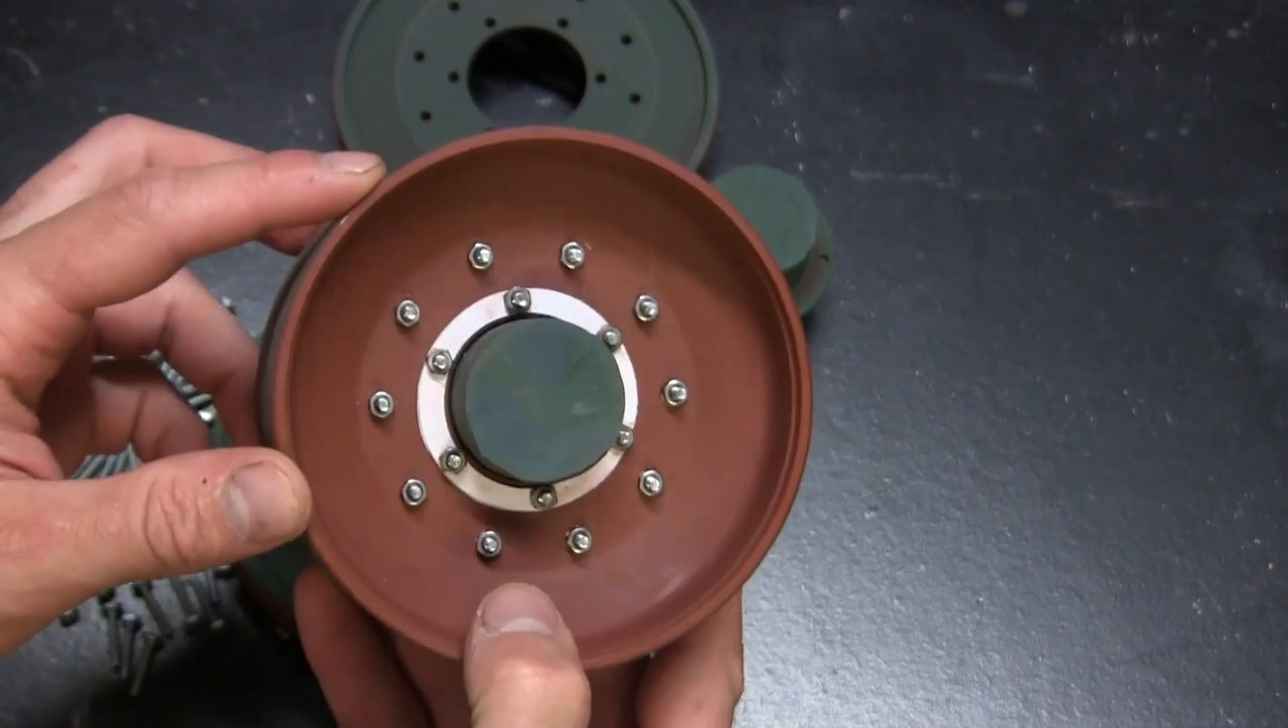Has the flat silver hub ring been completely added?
Yes.